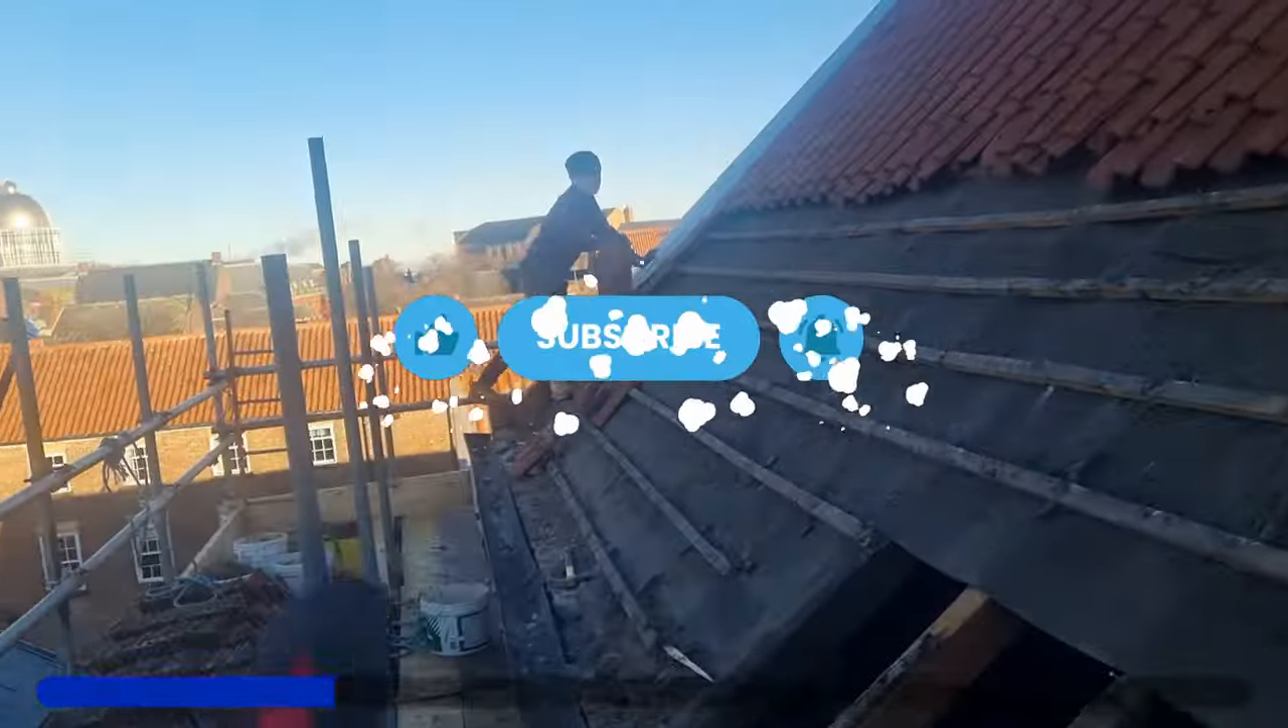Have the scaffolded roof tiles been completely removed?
No.